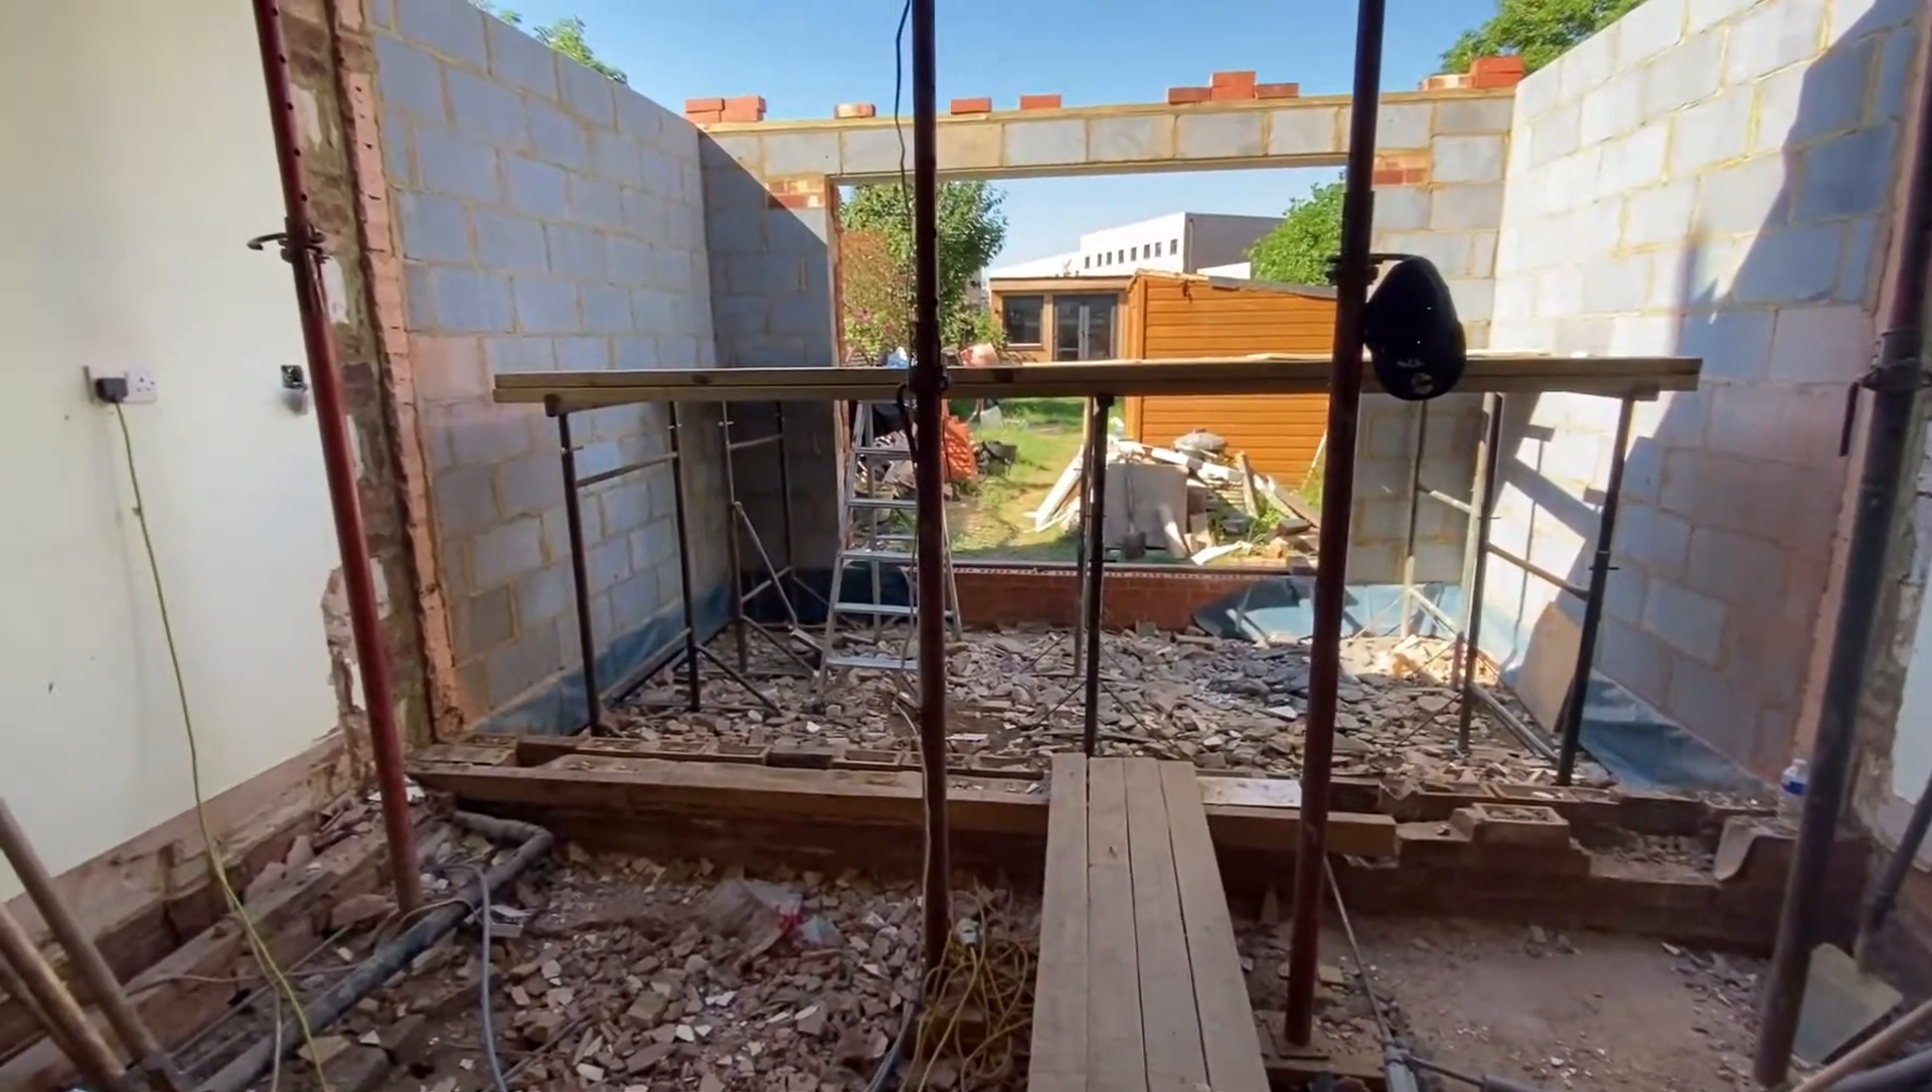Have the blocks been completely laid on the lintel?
Yes.